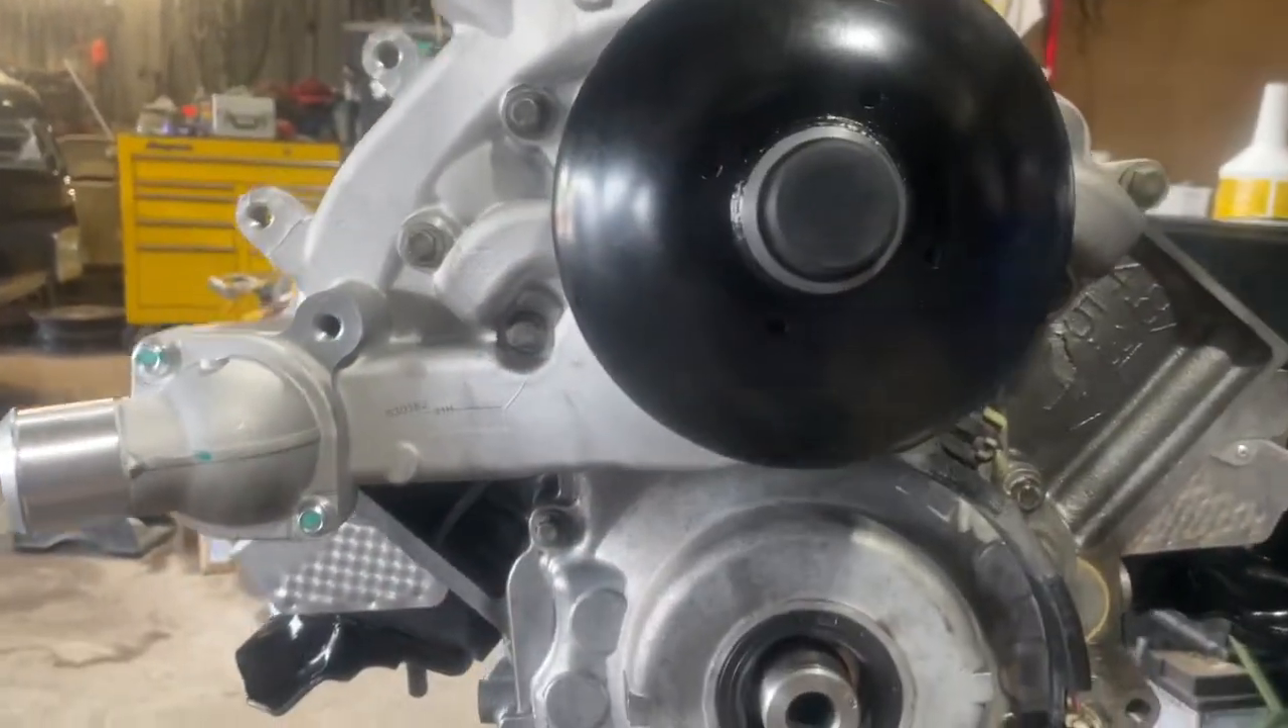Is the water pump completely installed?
Yes.